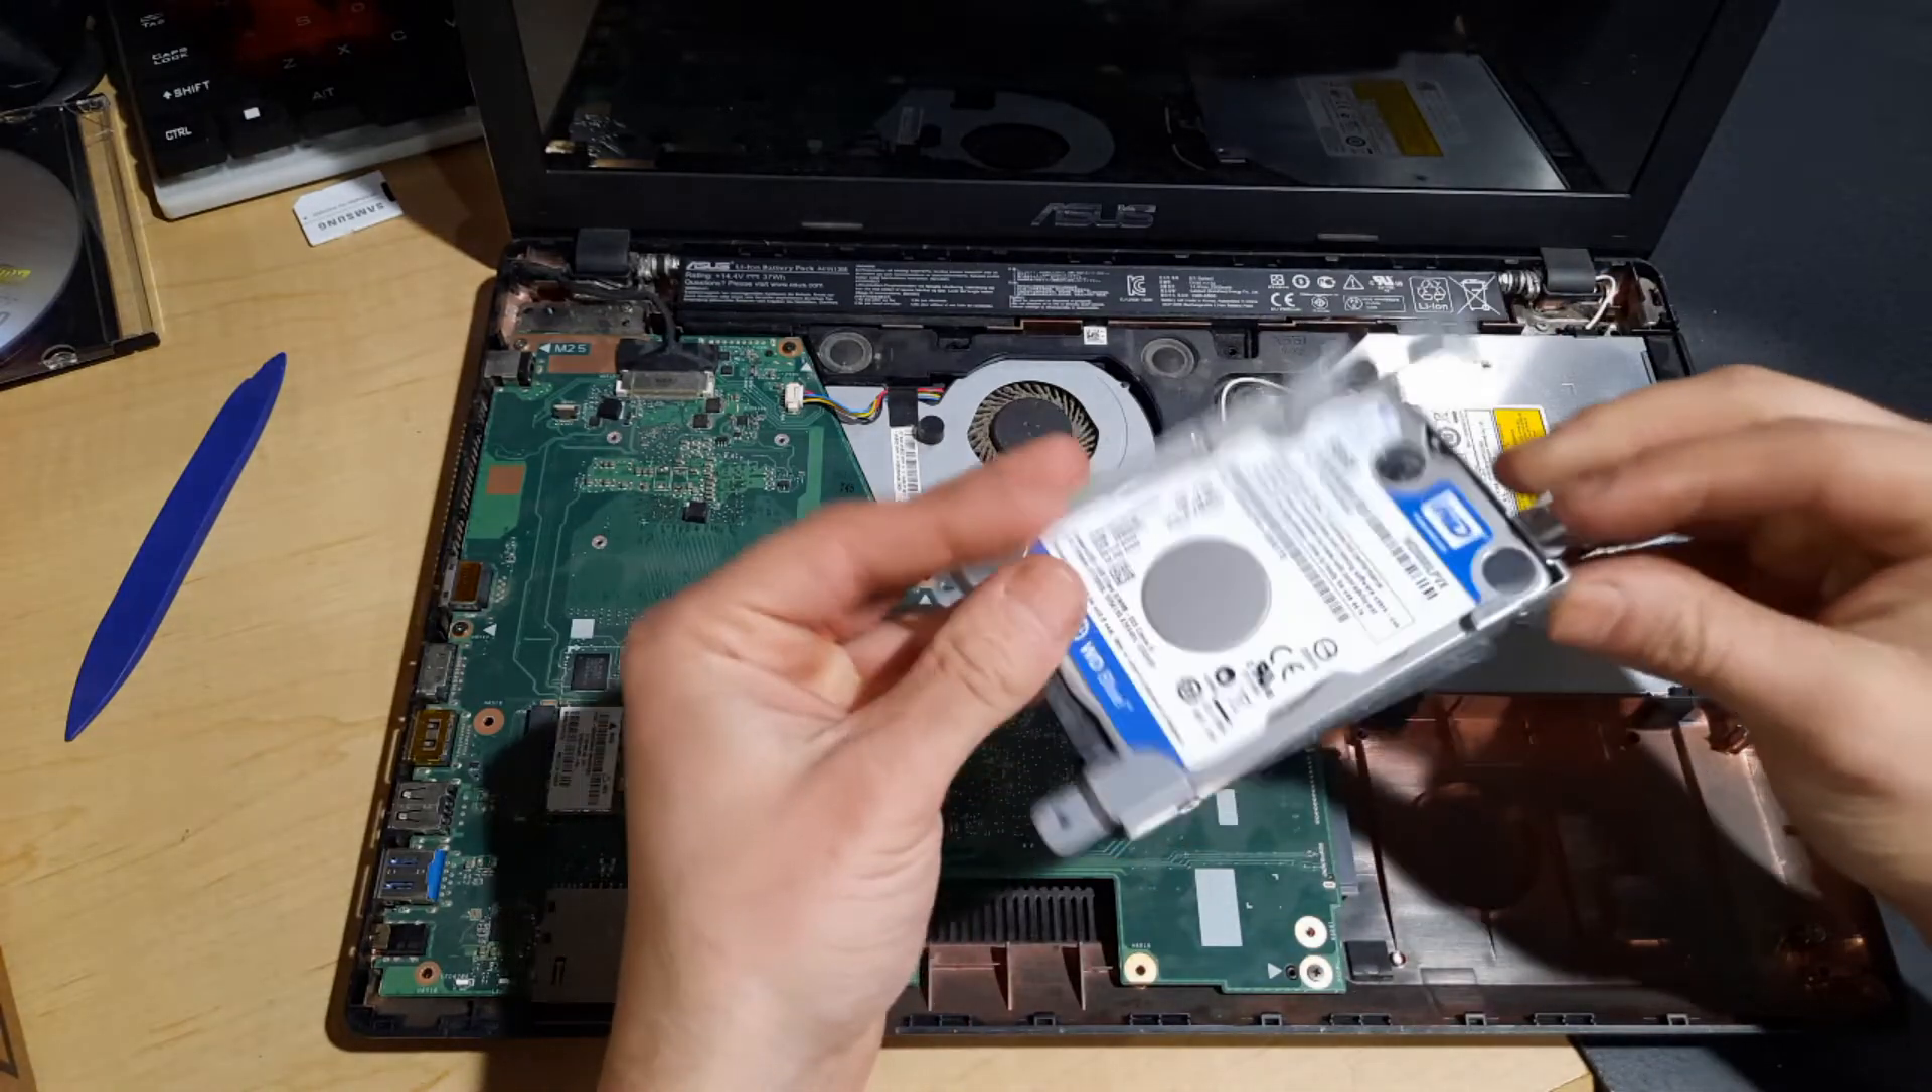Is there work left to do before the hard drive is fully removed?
No.